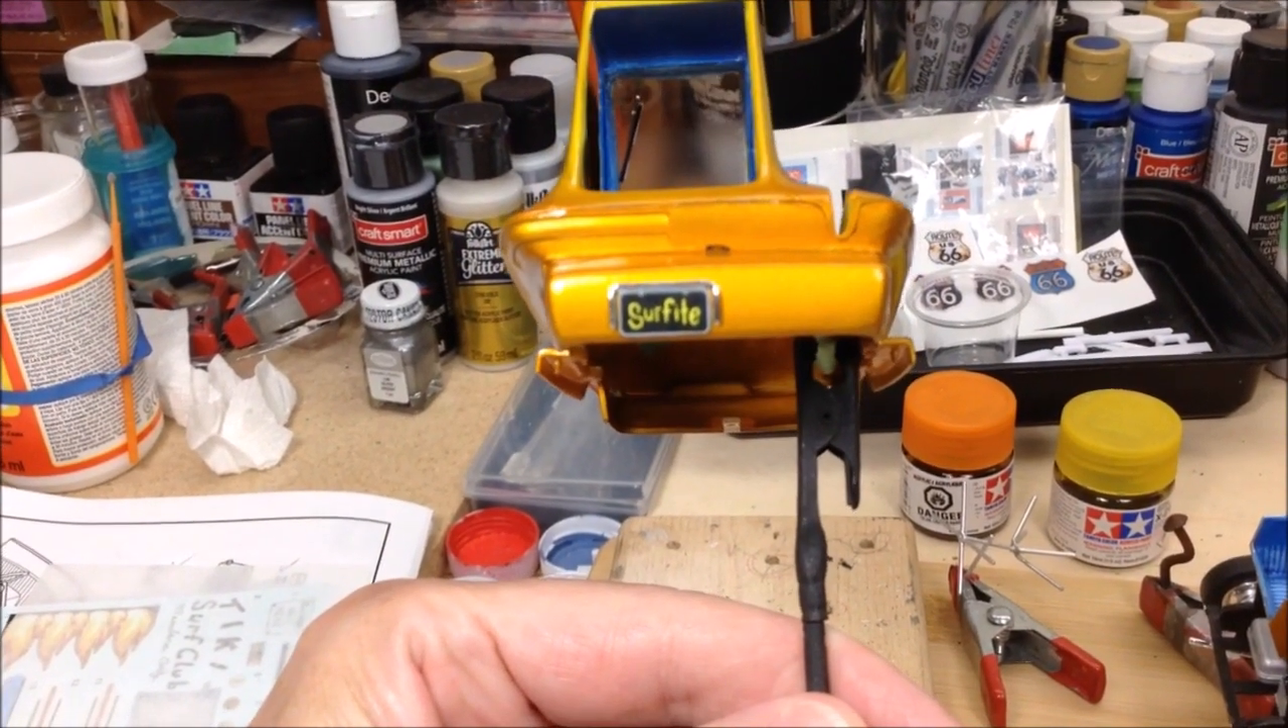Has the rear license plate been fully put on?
Yes.